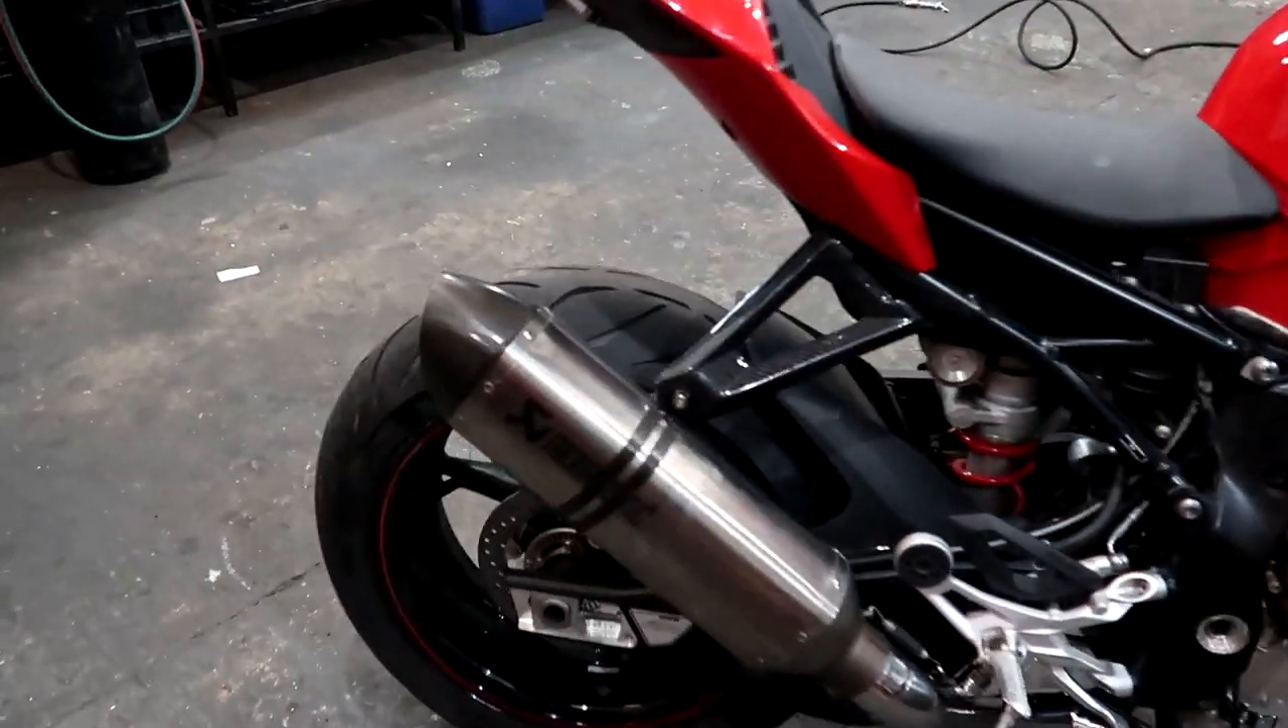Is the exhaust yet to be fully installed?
No.